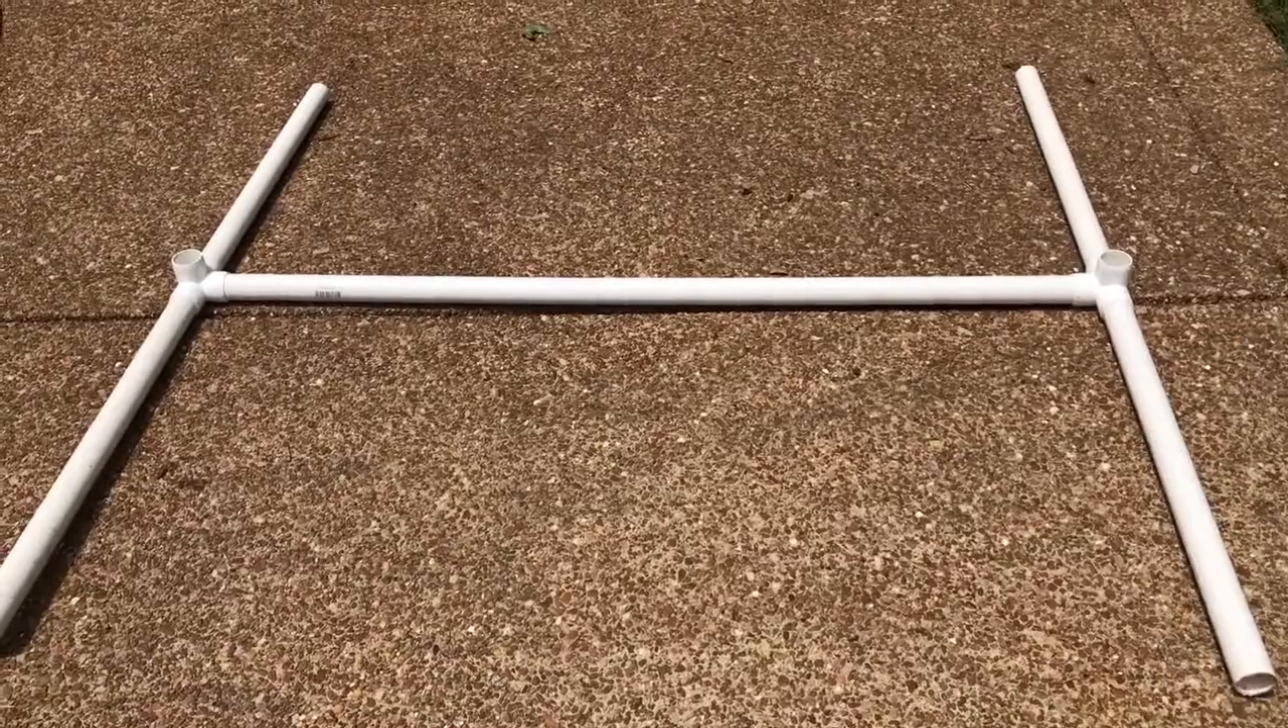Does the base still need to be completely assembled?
No.